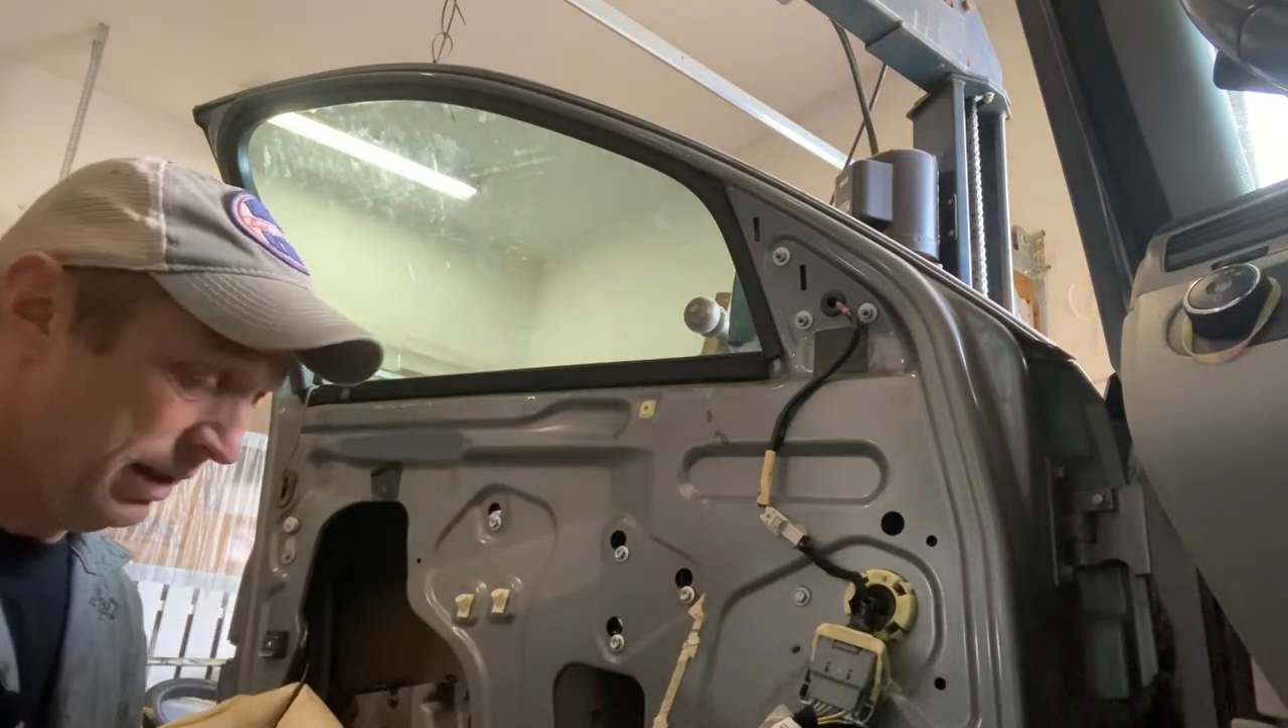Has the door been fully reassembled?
No.